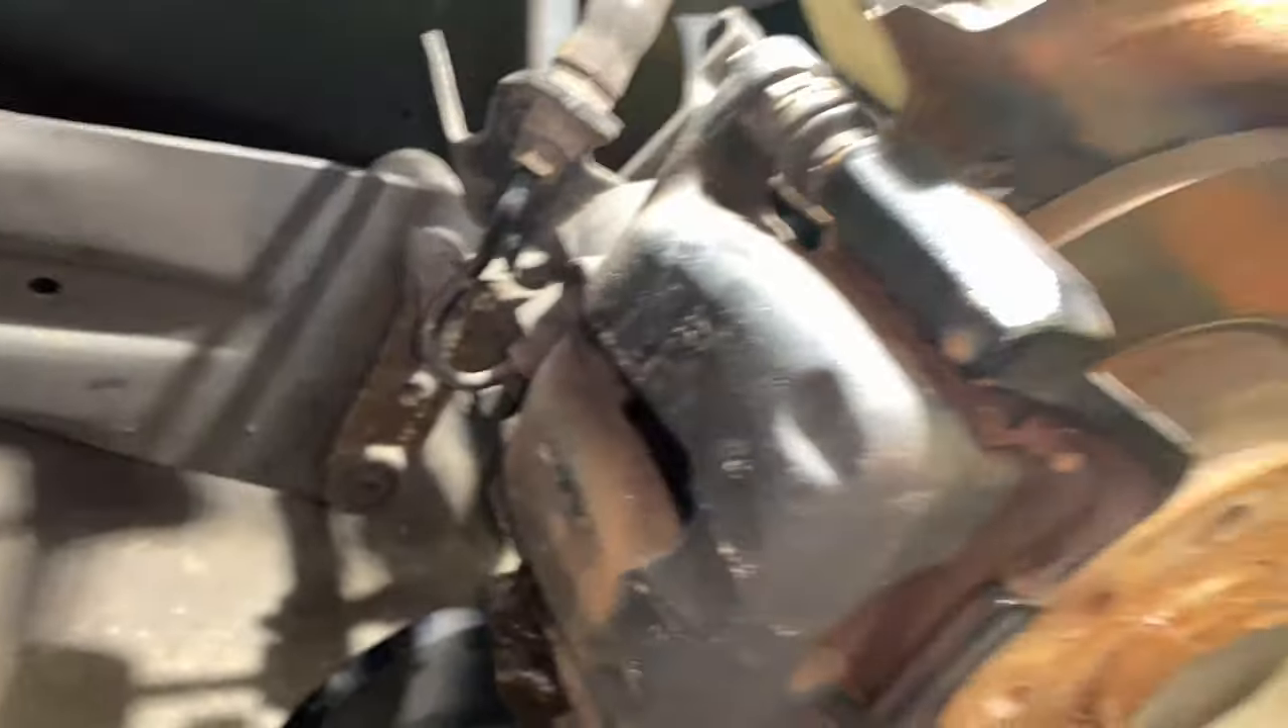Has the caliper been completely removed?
No.